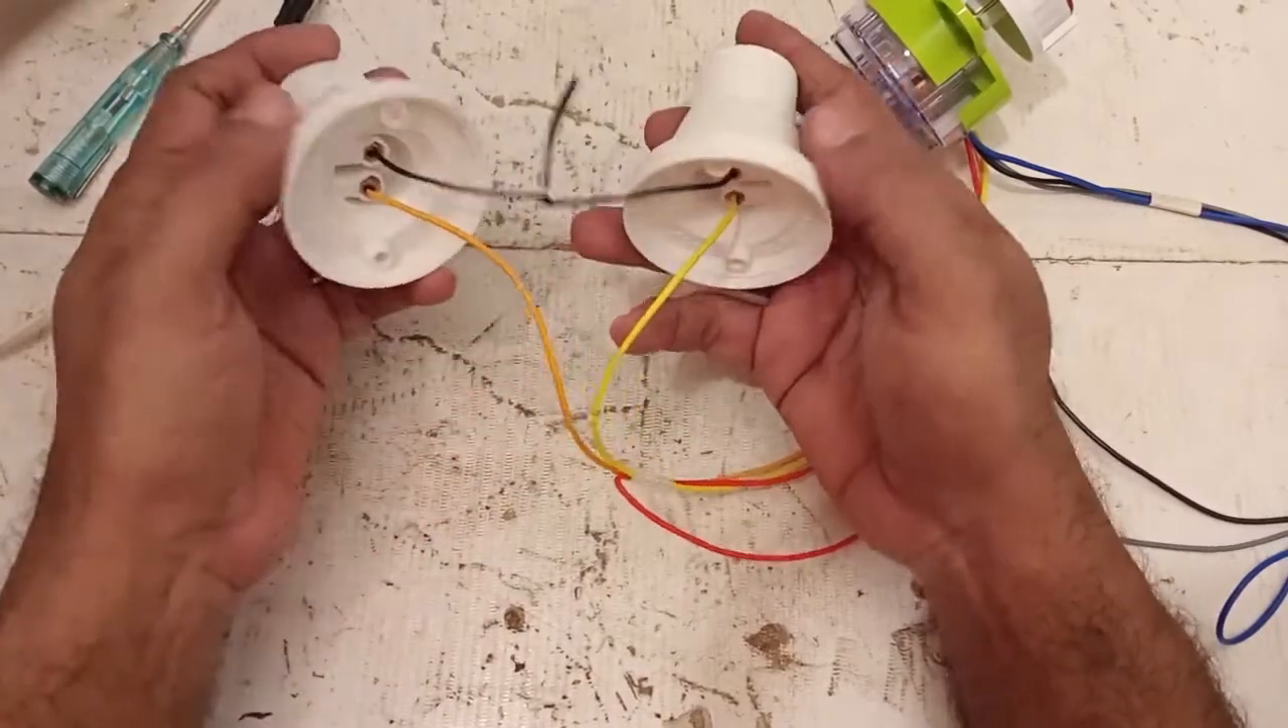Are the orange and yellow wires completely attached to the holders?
Yes.